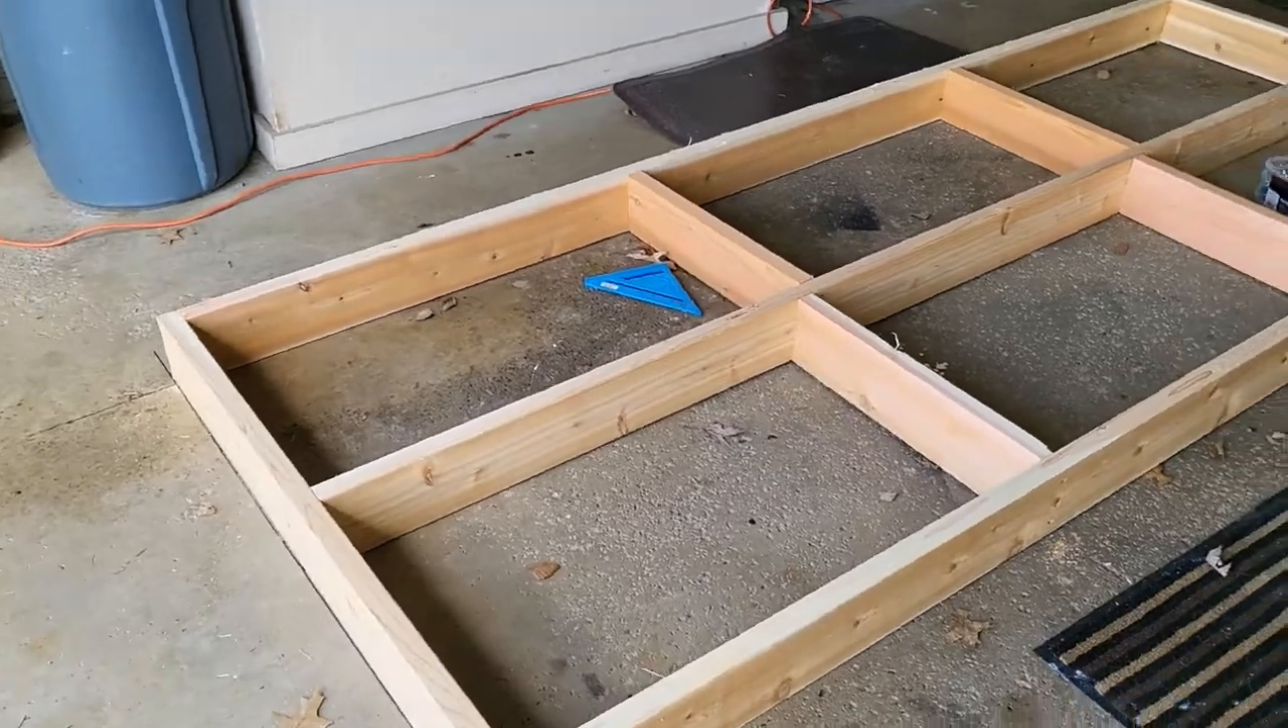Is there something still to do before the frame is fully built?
No.